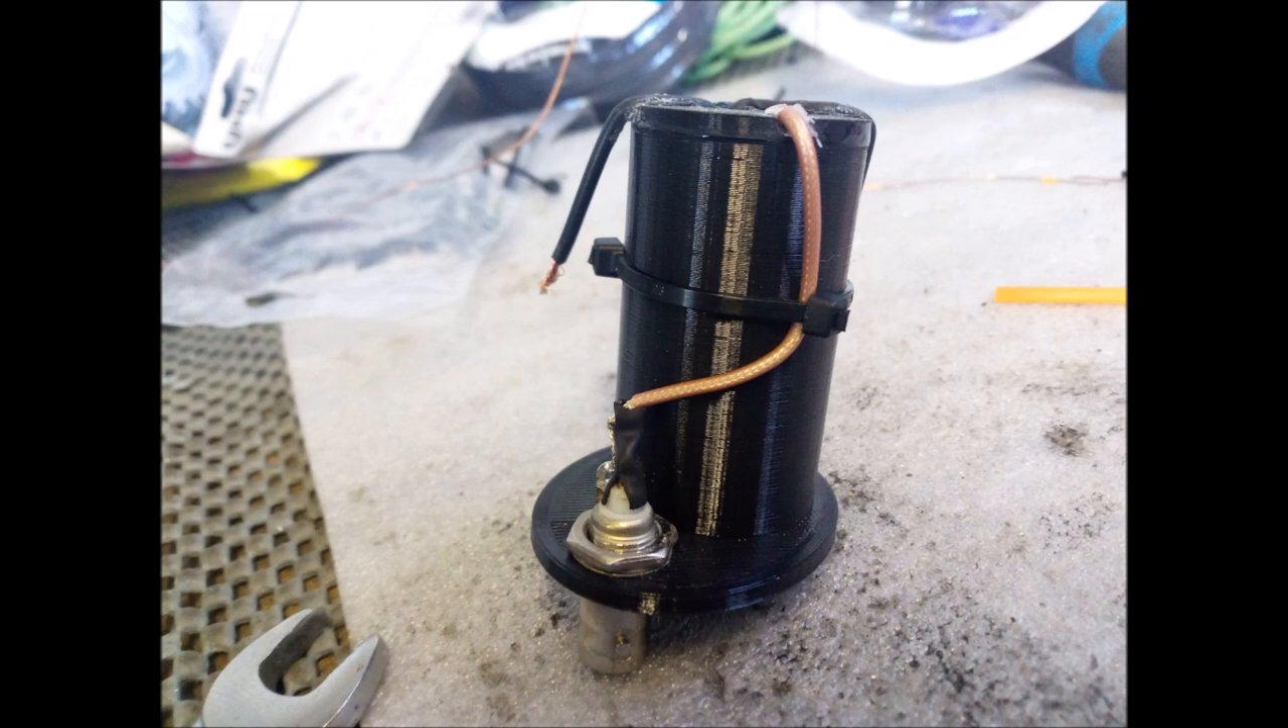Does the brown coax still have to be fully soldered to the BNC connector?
No.